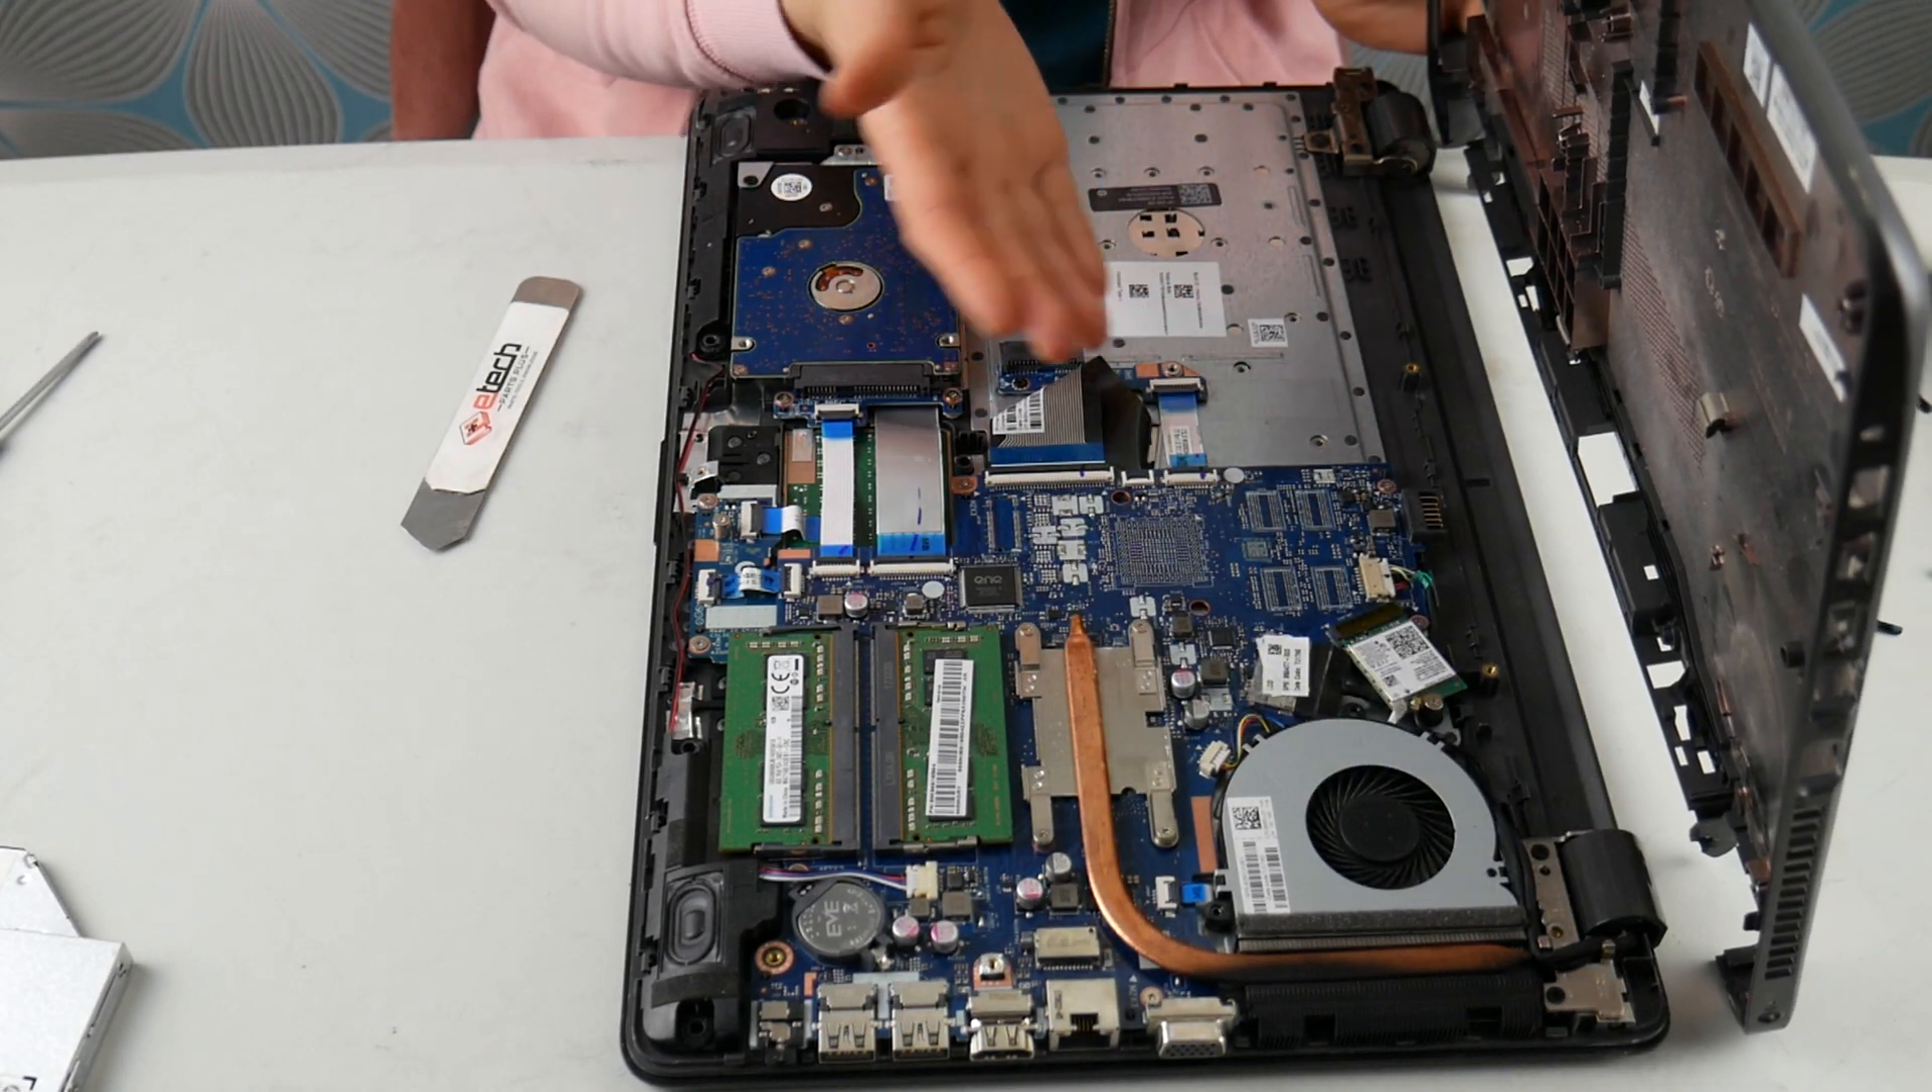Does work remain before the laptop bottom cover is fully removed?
No.